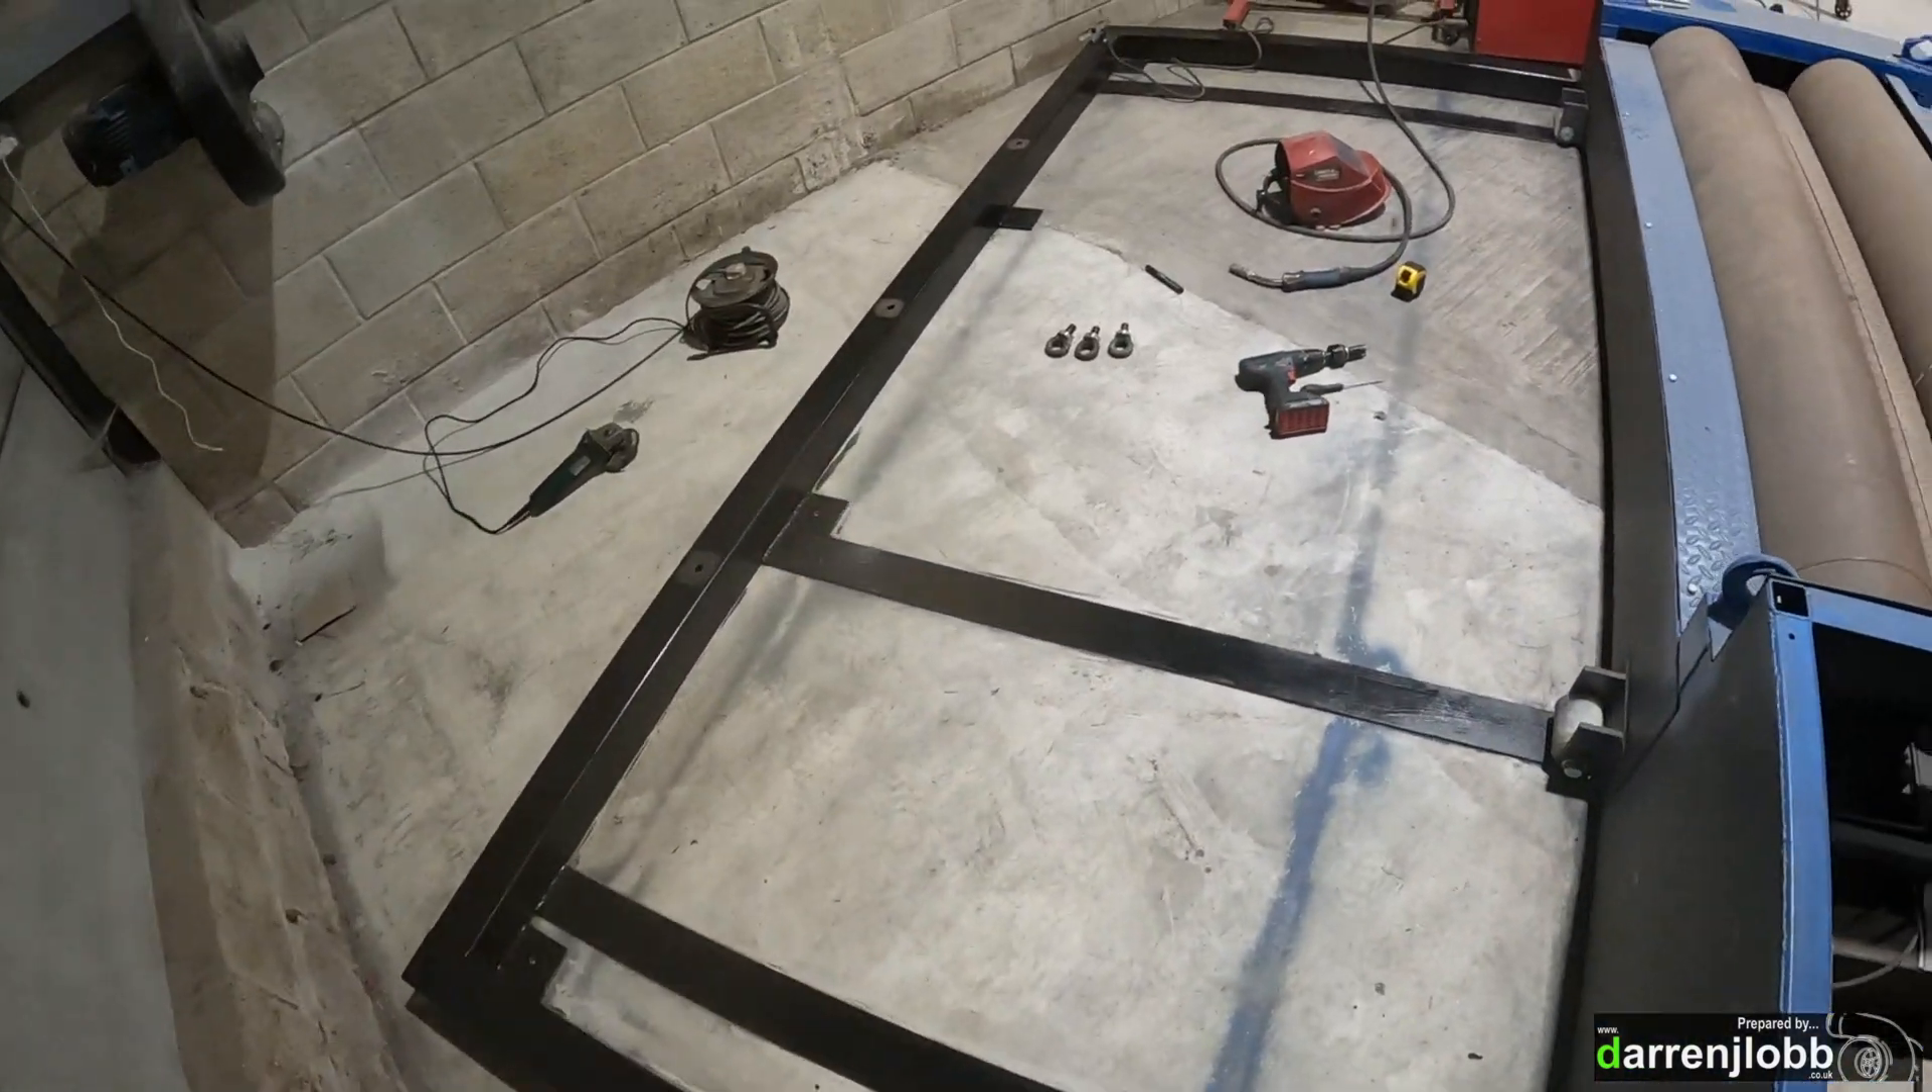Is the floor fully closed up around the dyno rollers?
No.